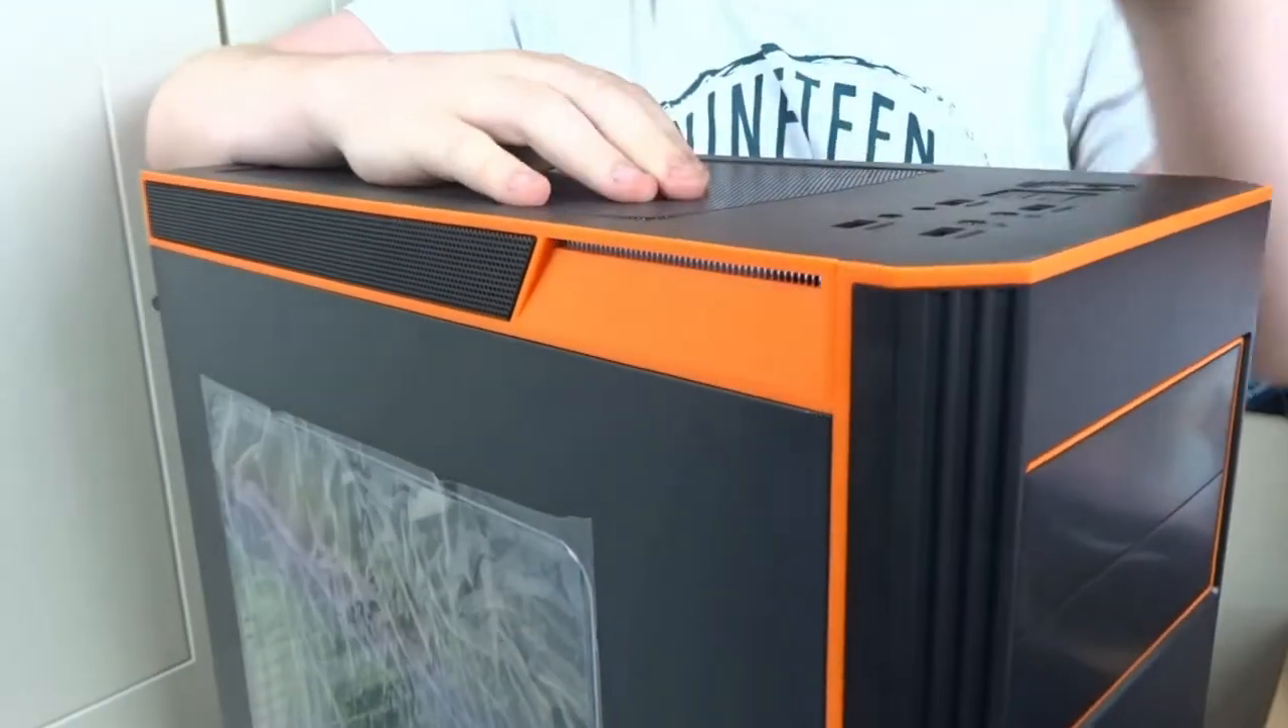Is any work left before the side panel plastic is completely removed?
Yes.